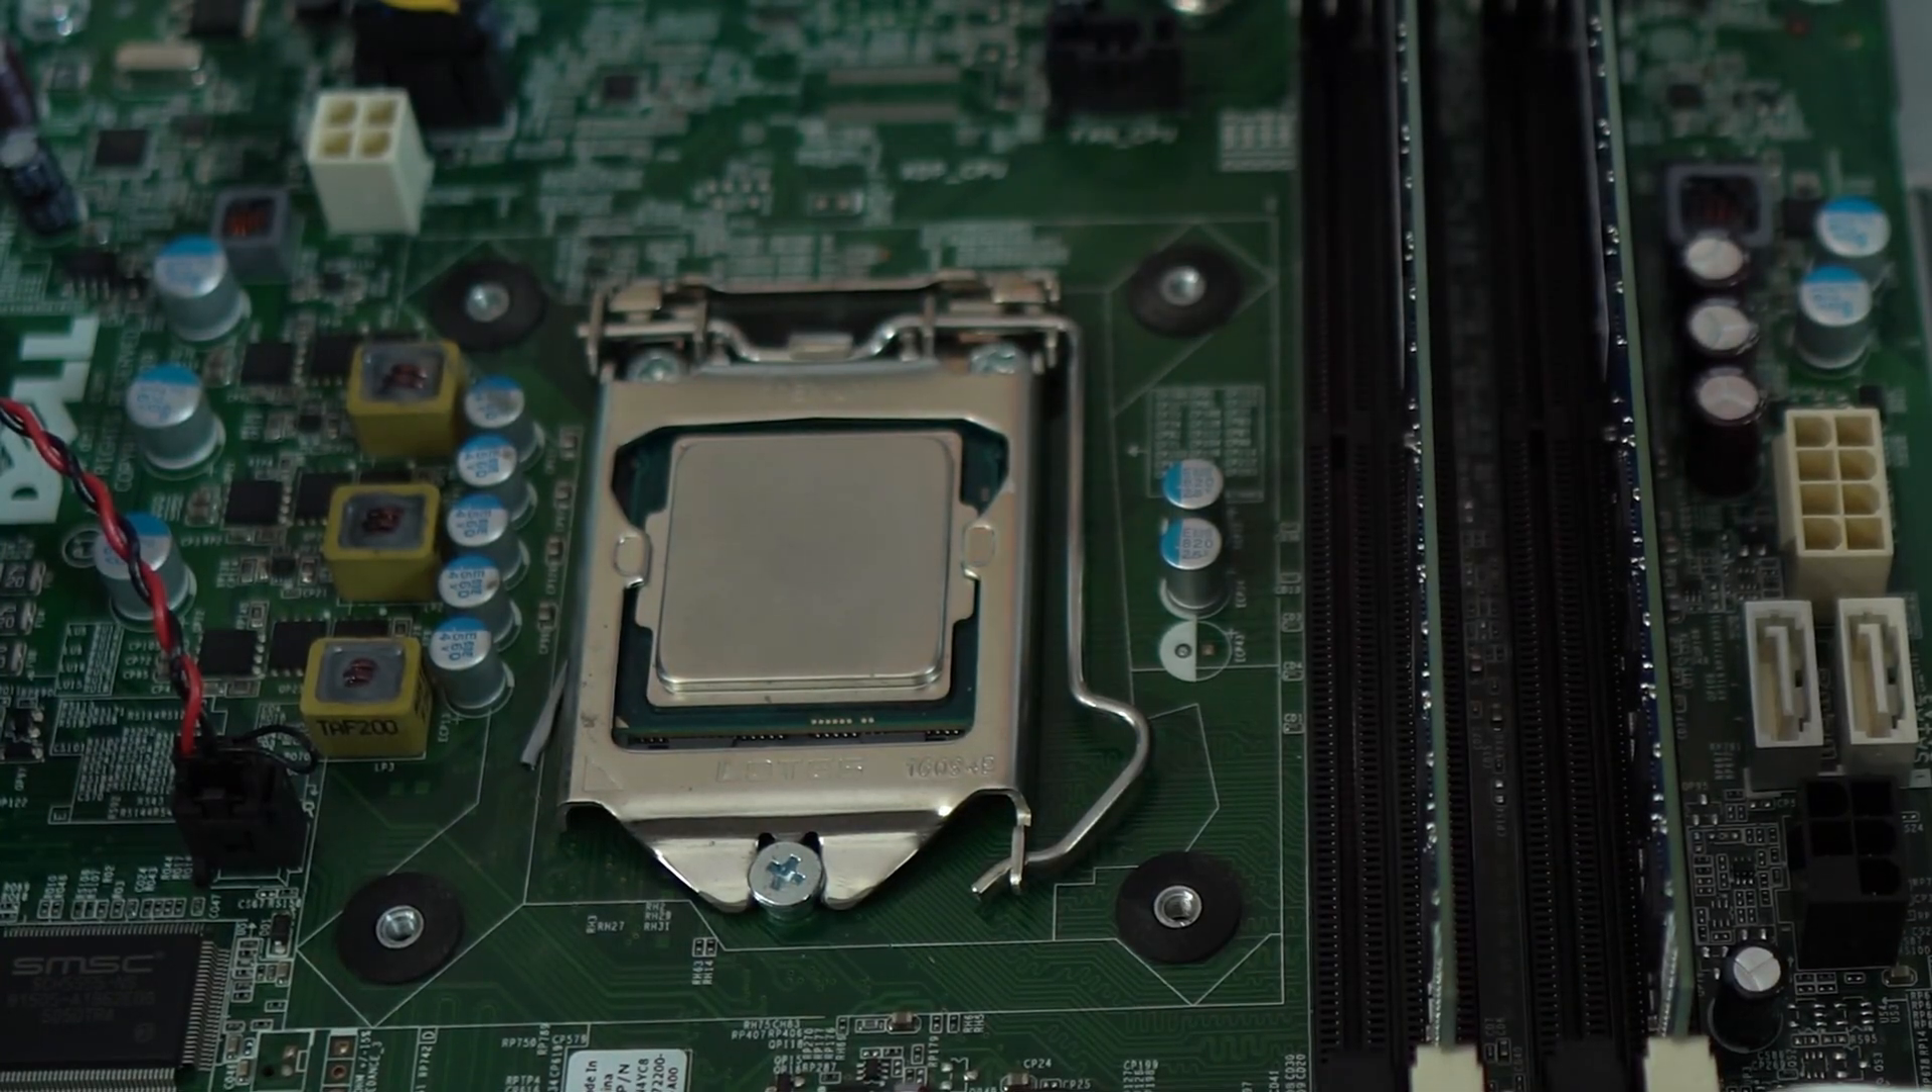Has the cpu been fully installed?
Yes.